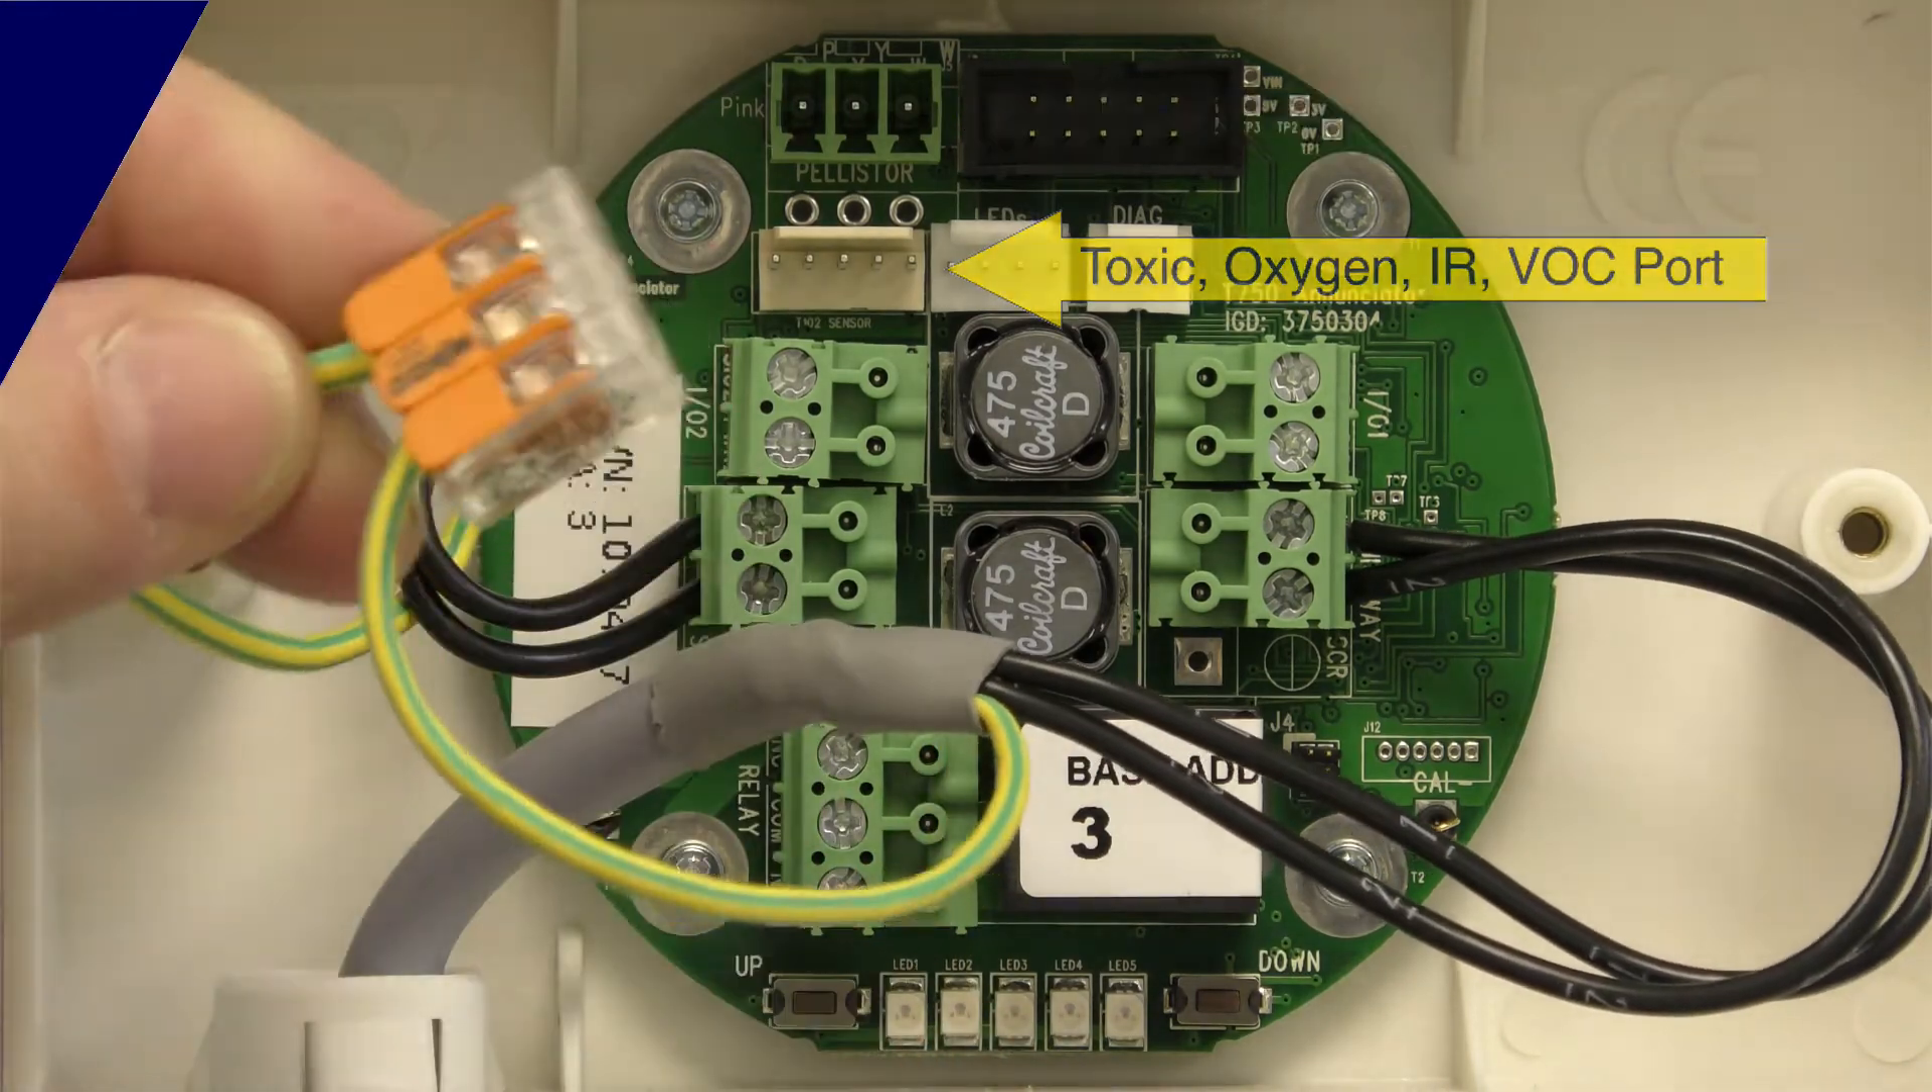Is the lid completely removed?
Yes.